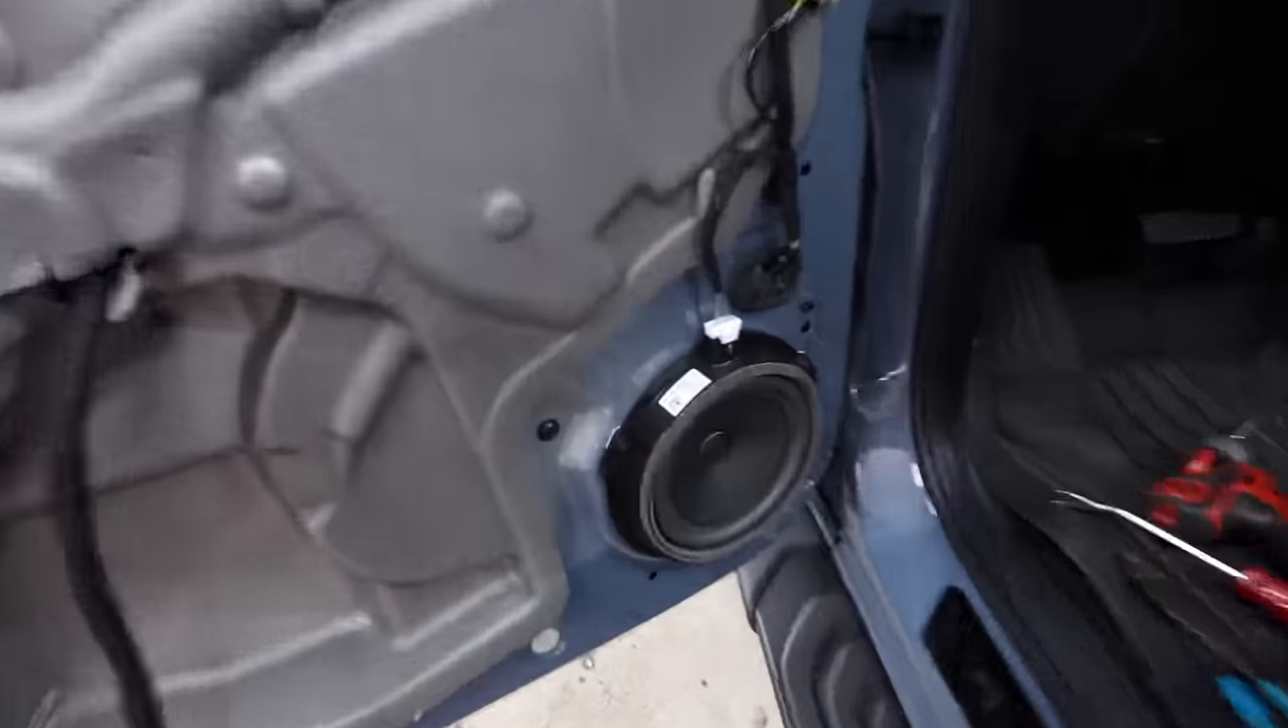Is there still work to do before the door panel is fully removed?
No.